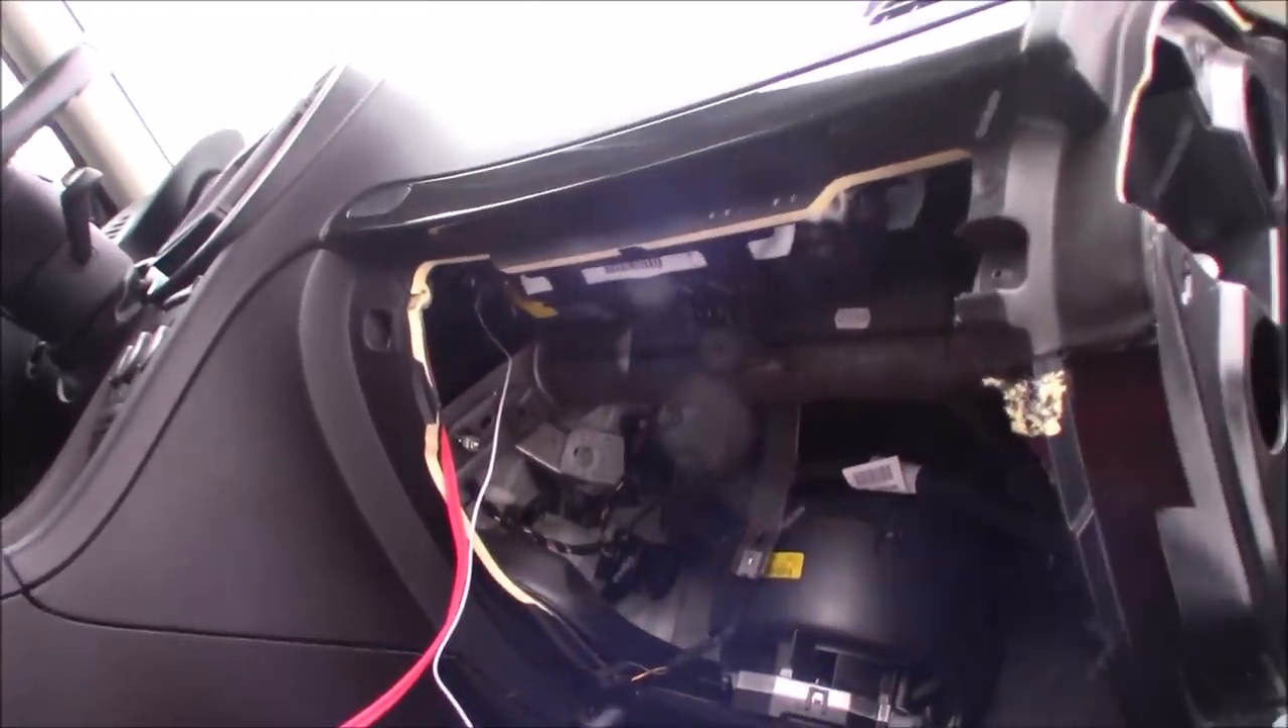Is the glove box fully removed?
Yes.